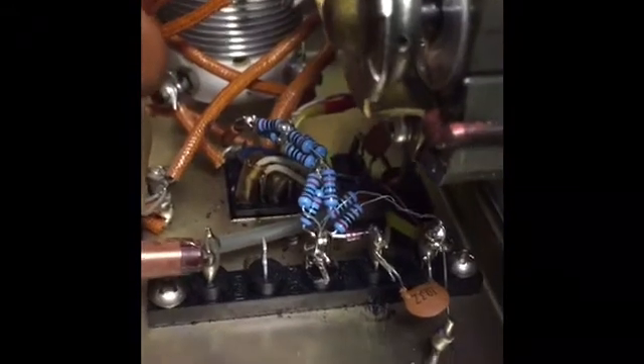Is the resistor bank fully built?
Yes.